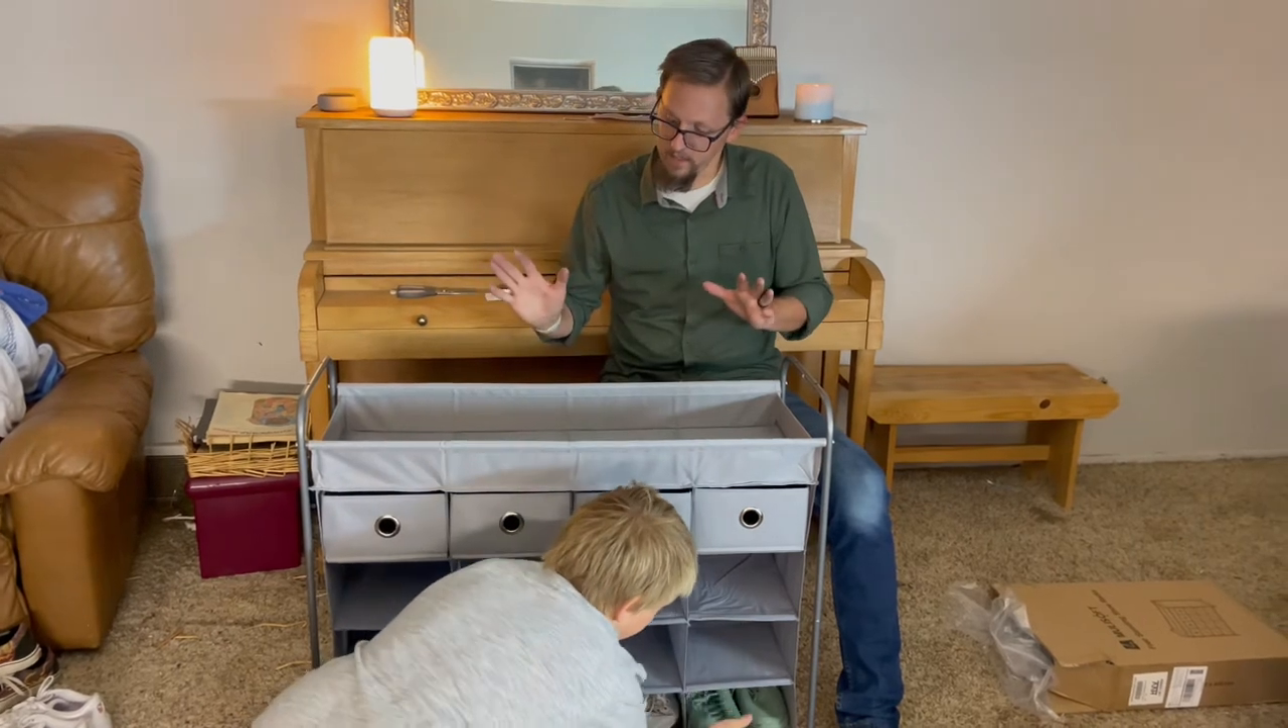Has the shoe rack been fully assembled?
Yes.